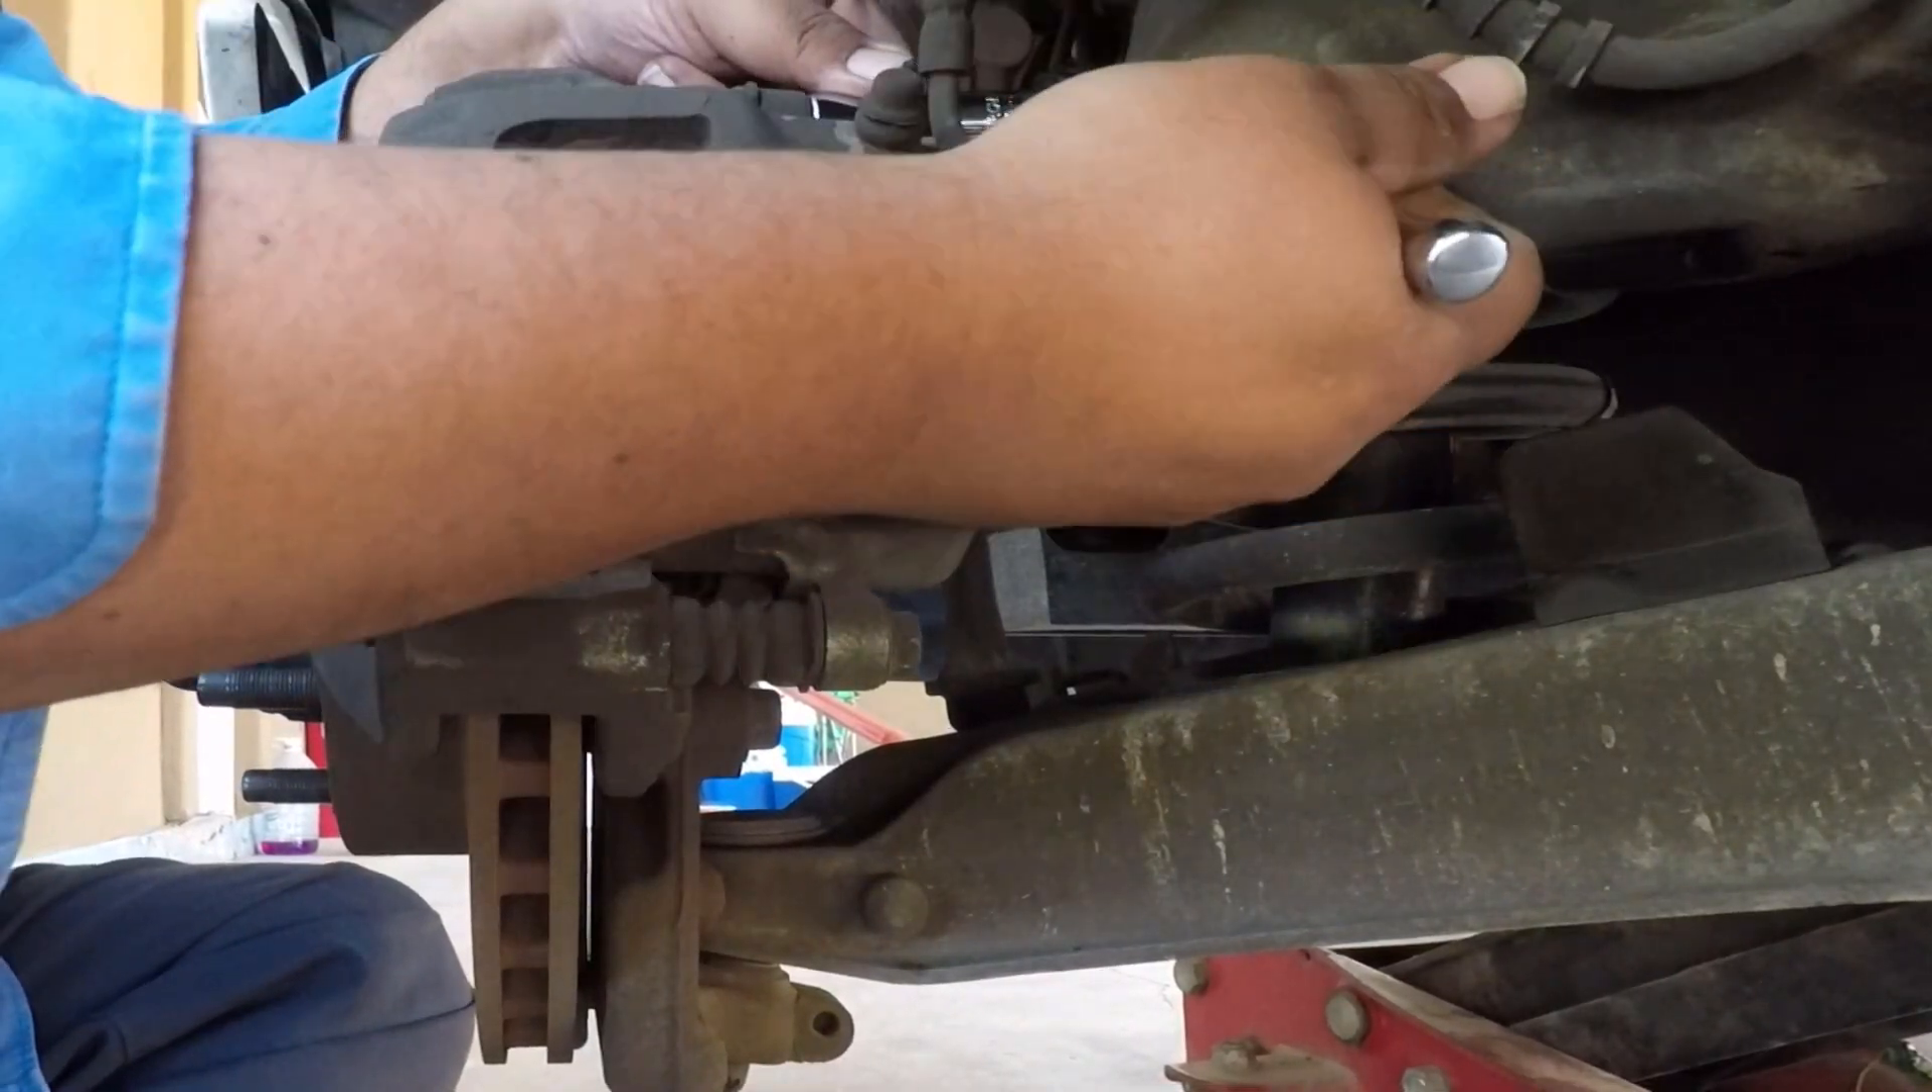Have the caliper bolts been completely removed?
No.